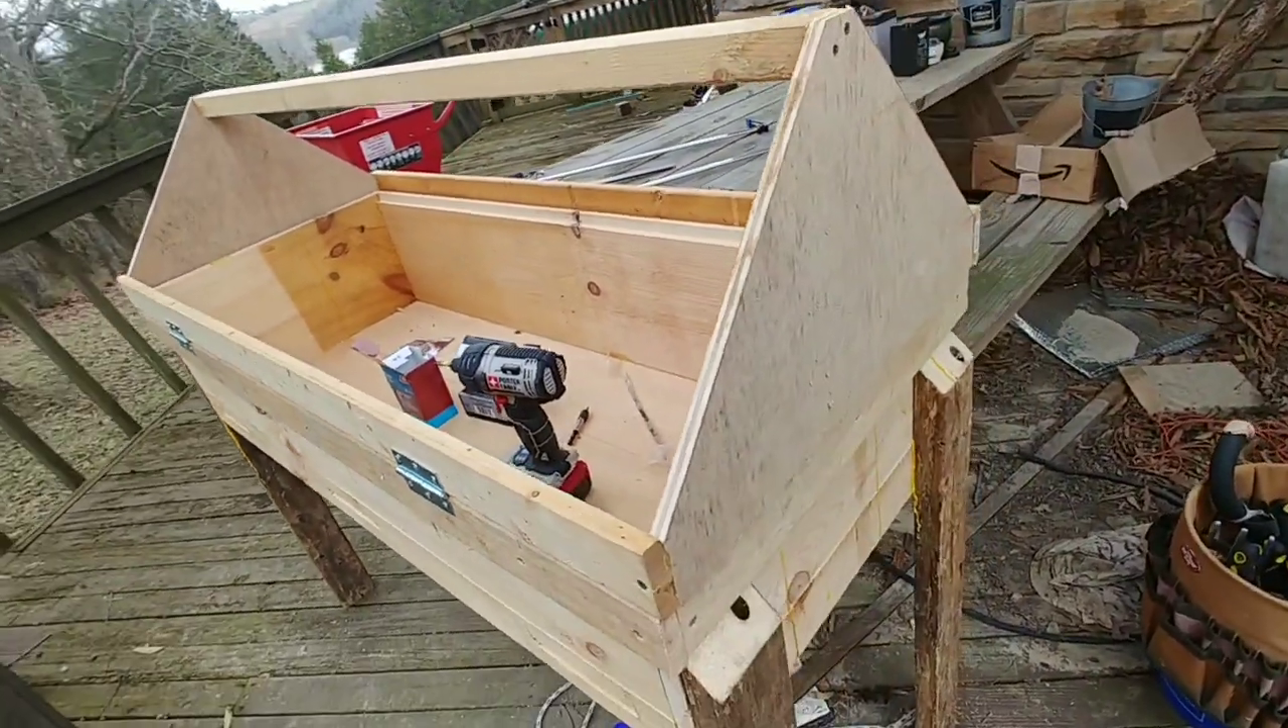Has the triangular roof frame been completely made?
Yes.